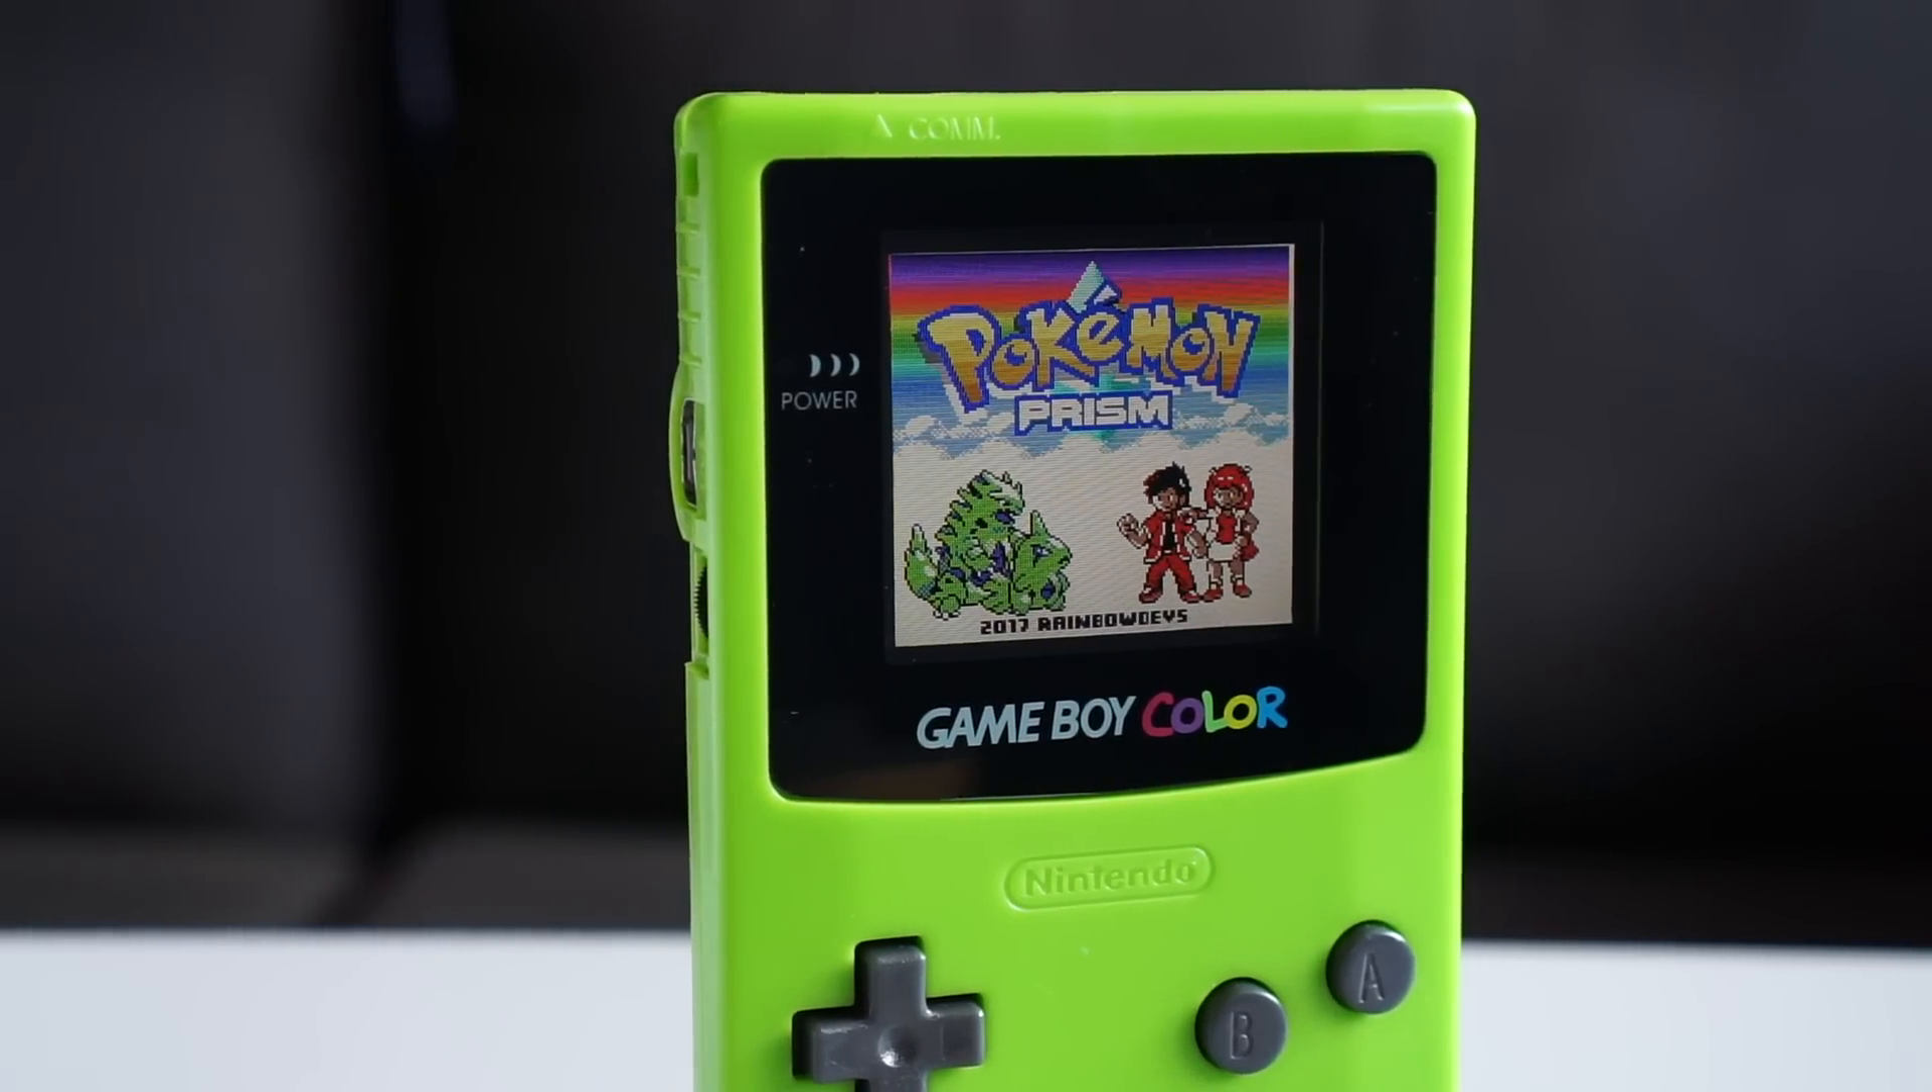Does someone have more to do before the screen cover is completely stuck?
No.